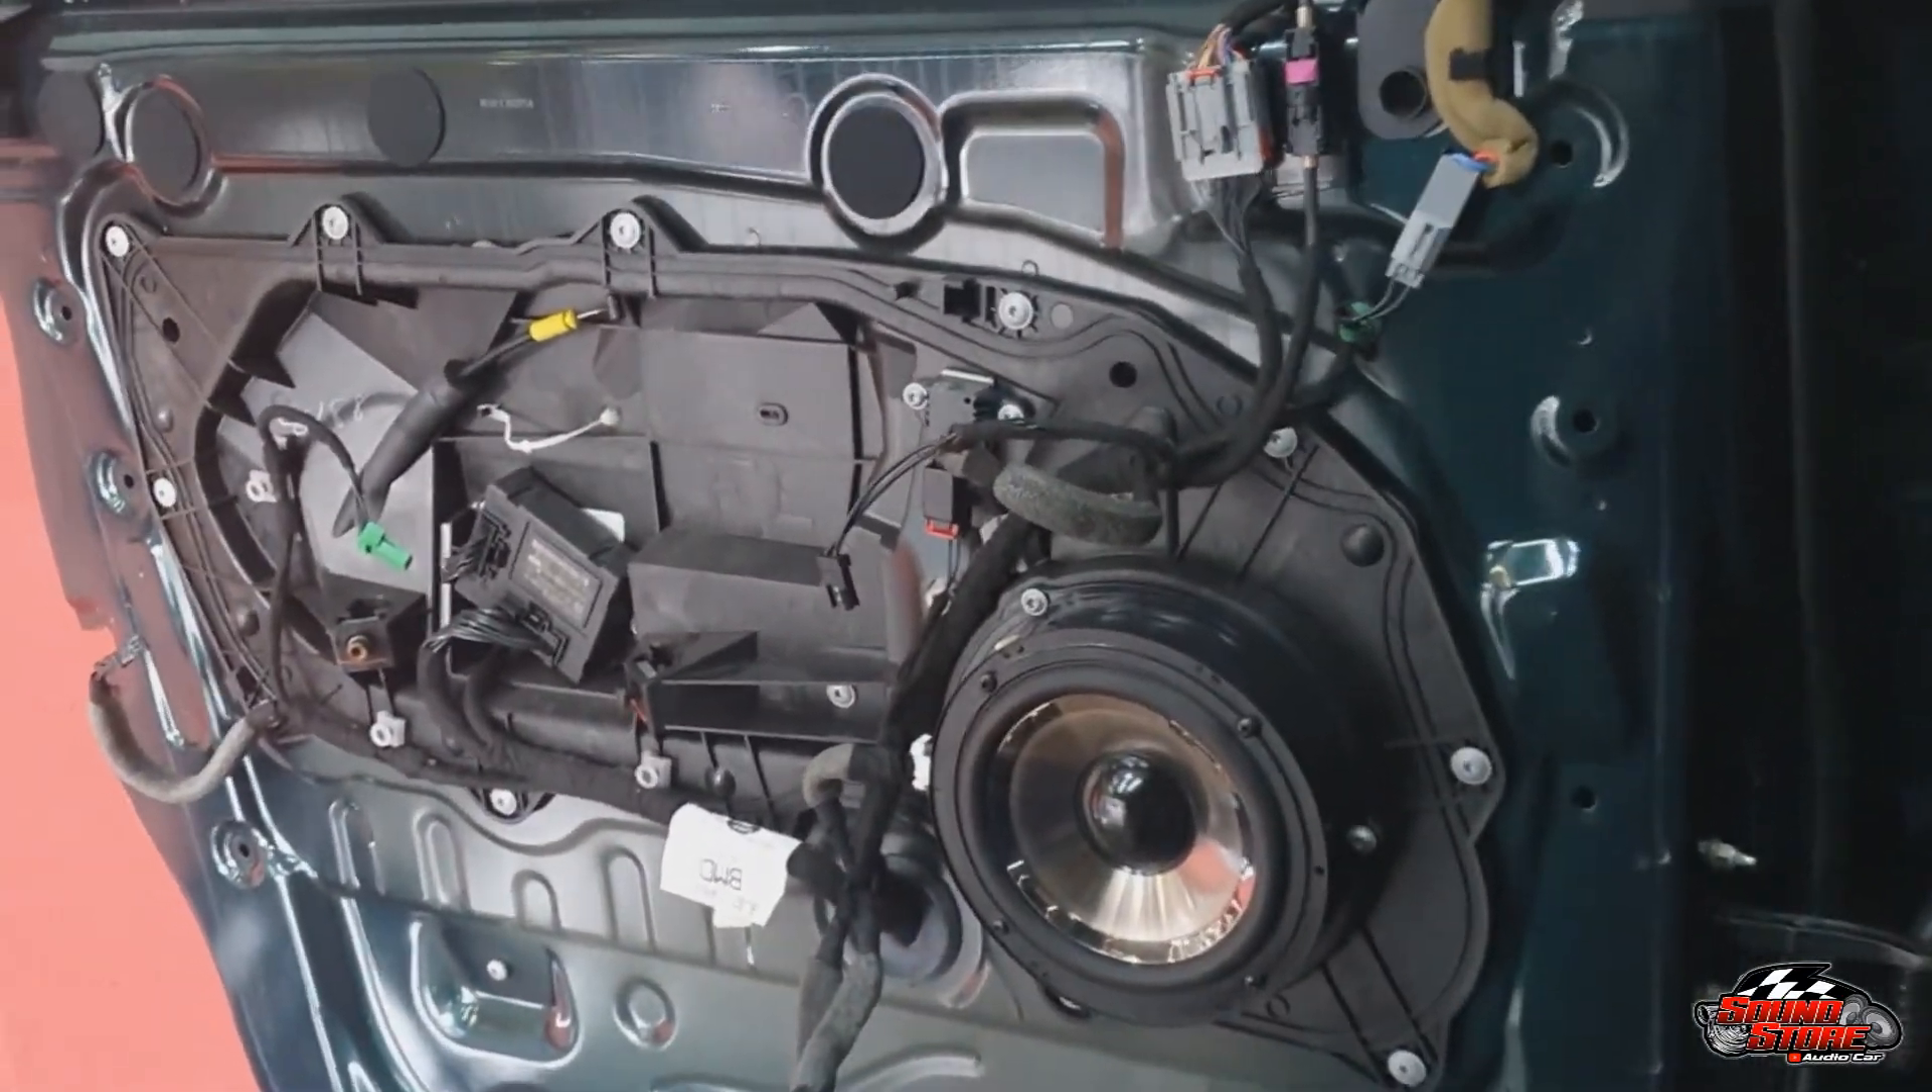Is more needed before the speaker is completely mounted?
No.